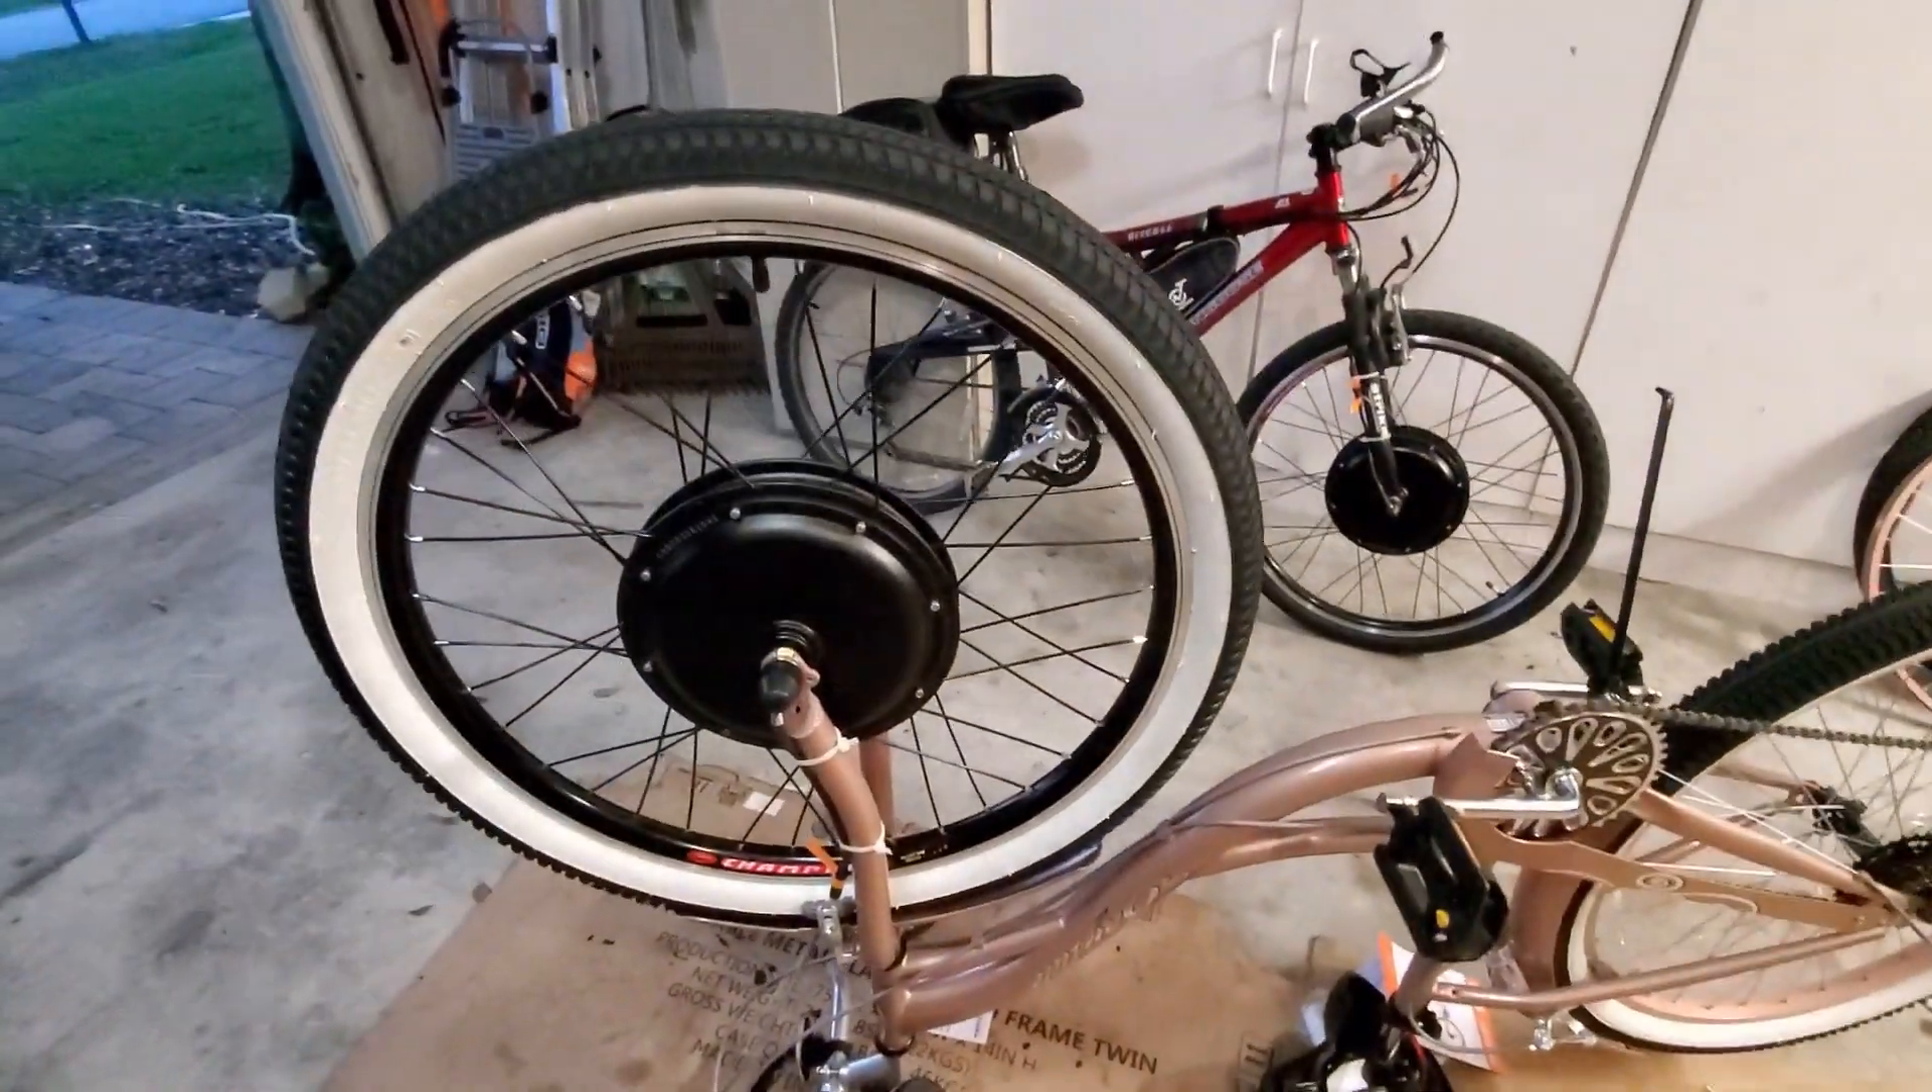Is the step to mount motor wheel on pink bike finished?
Yes.